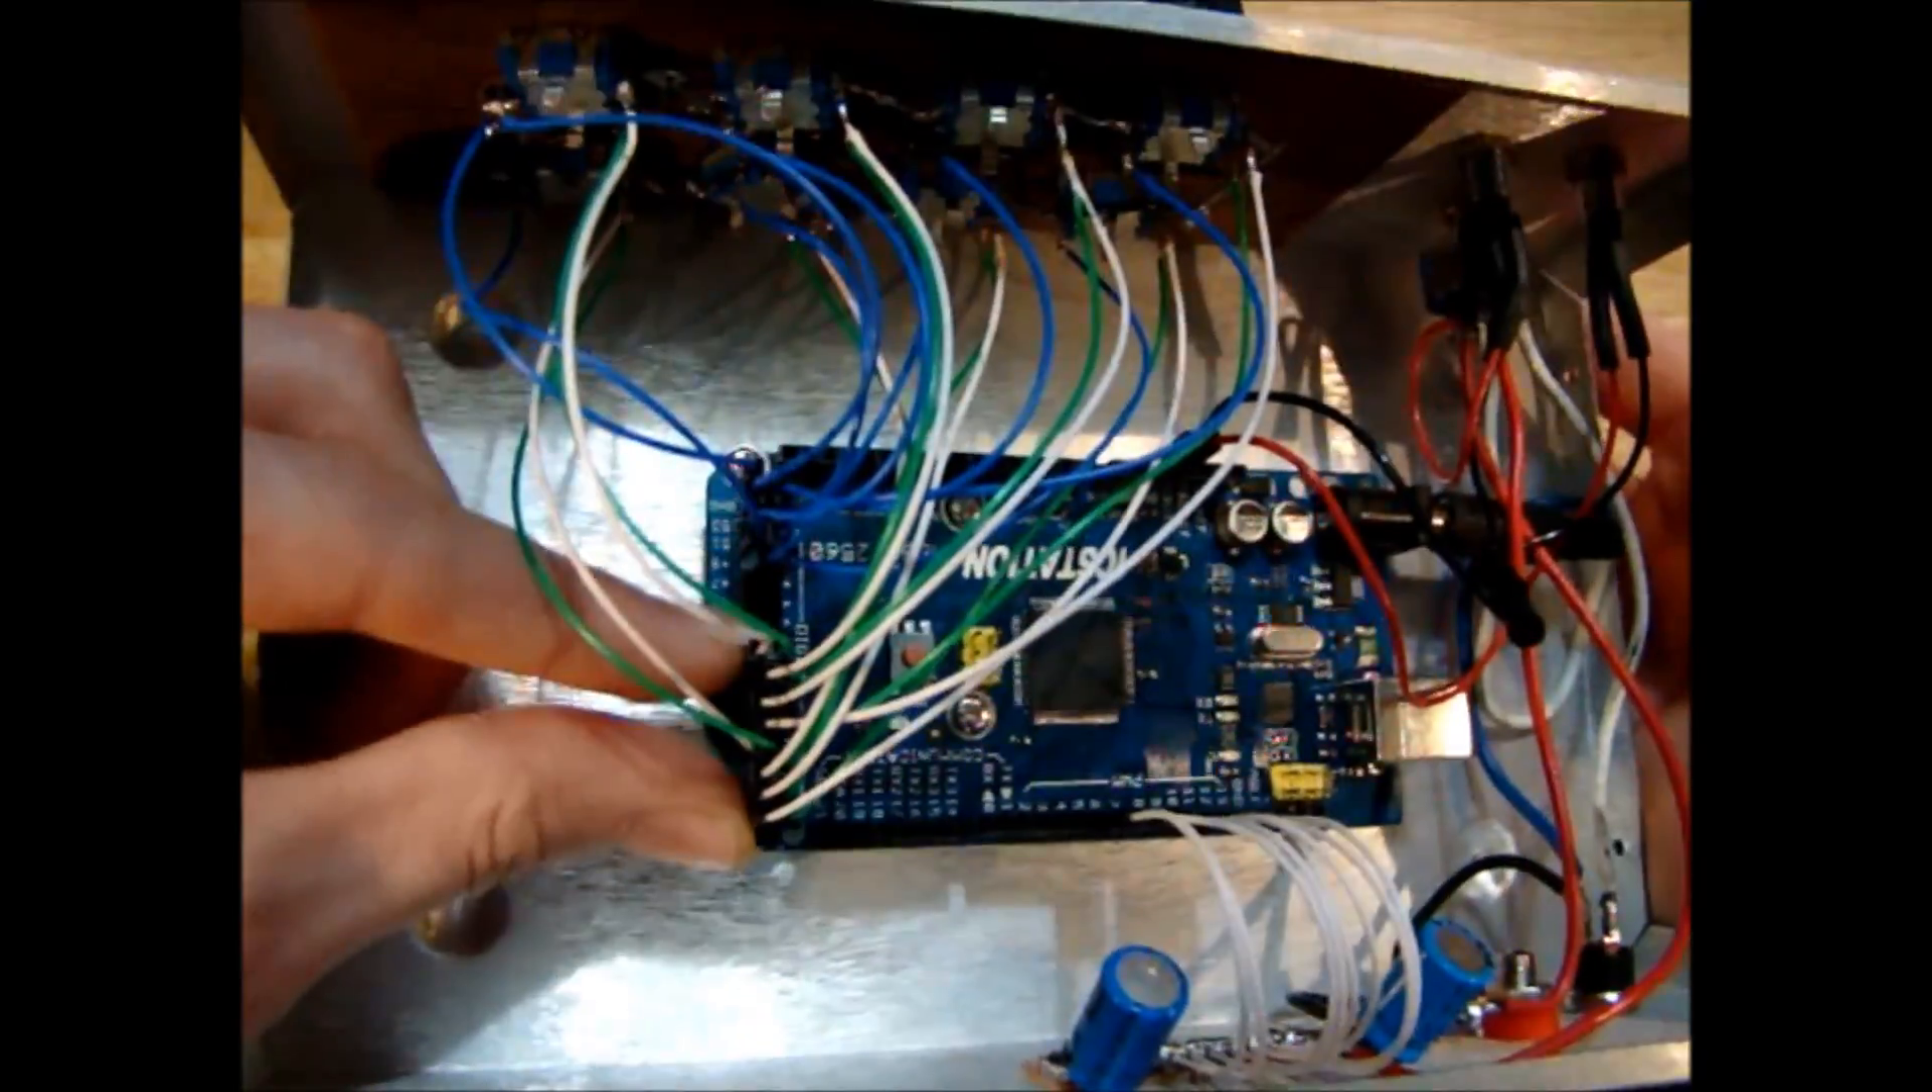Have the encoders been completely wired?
Yes.